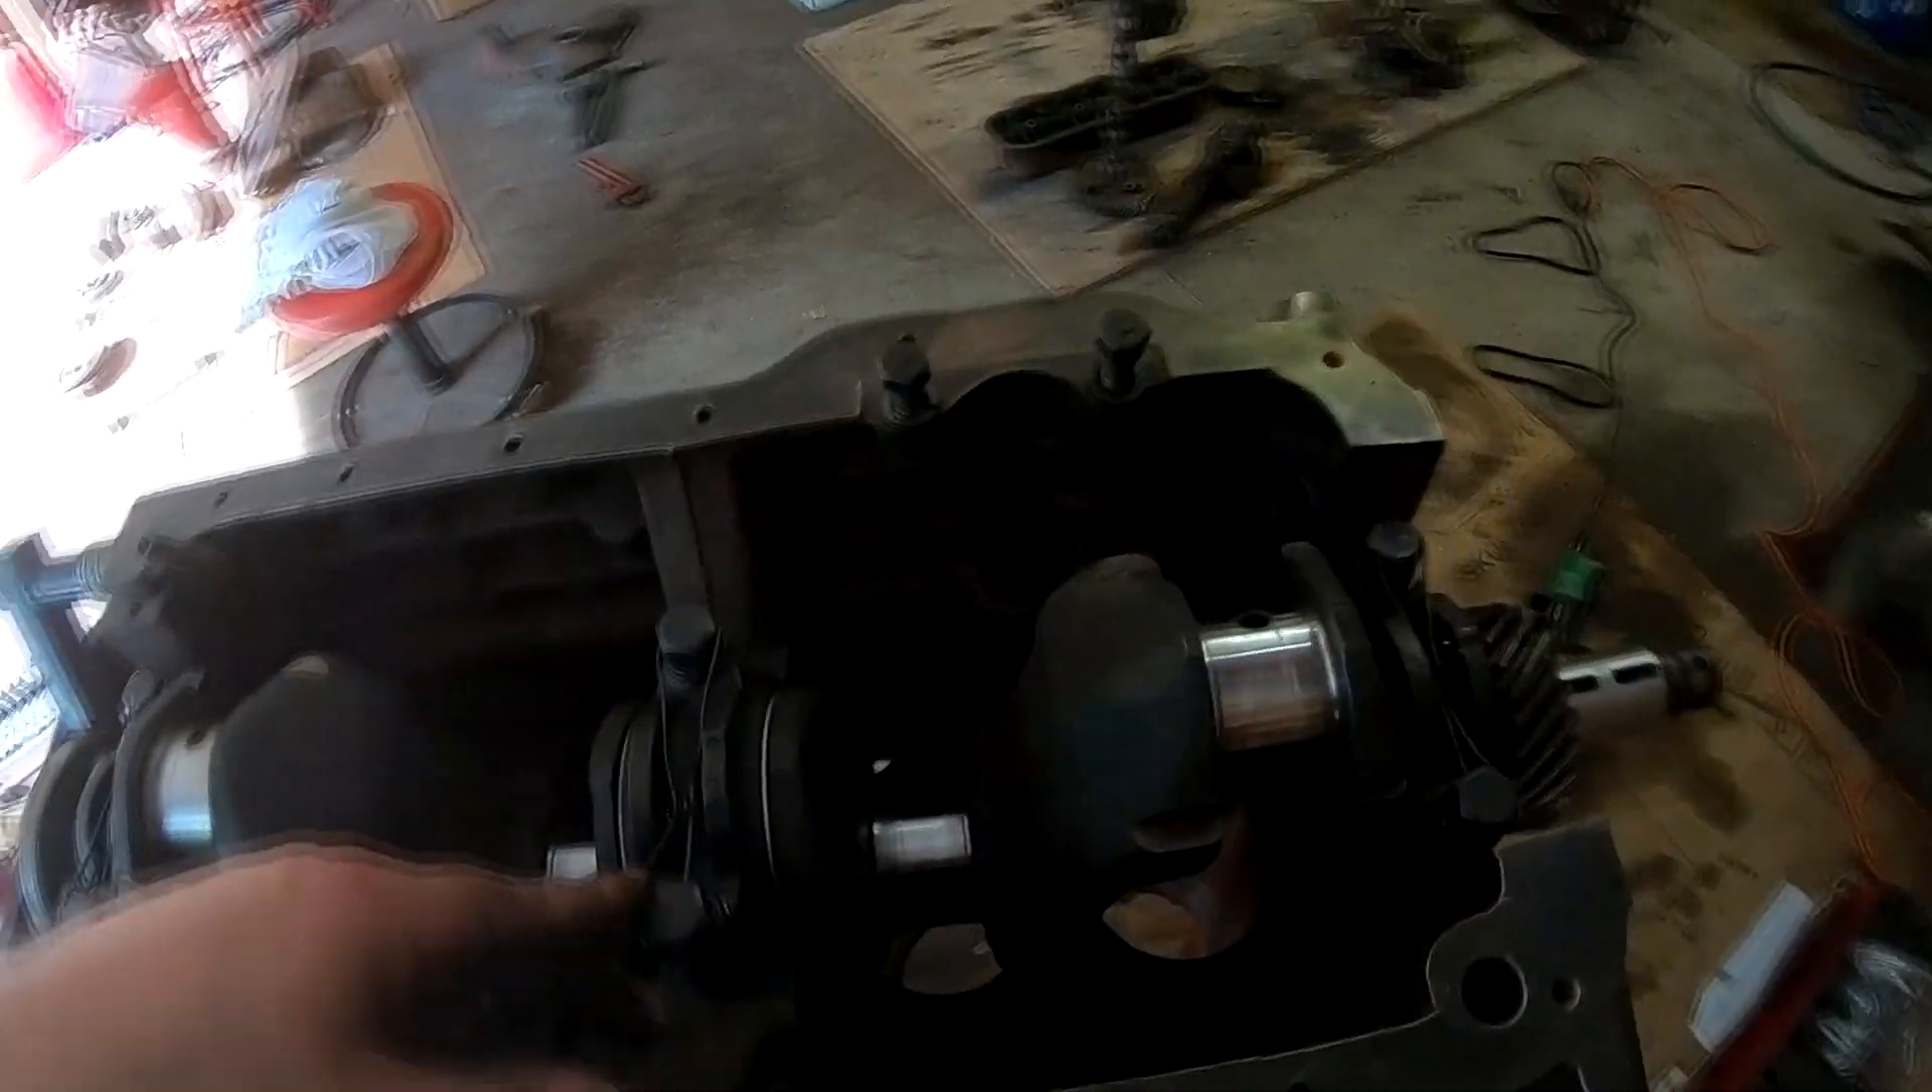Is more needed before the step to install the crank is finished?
No.